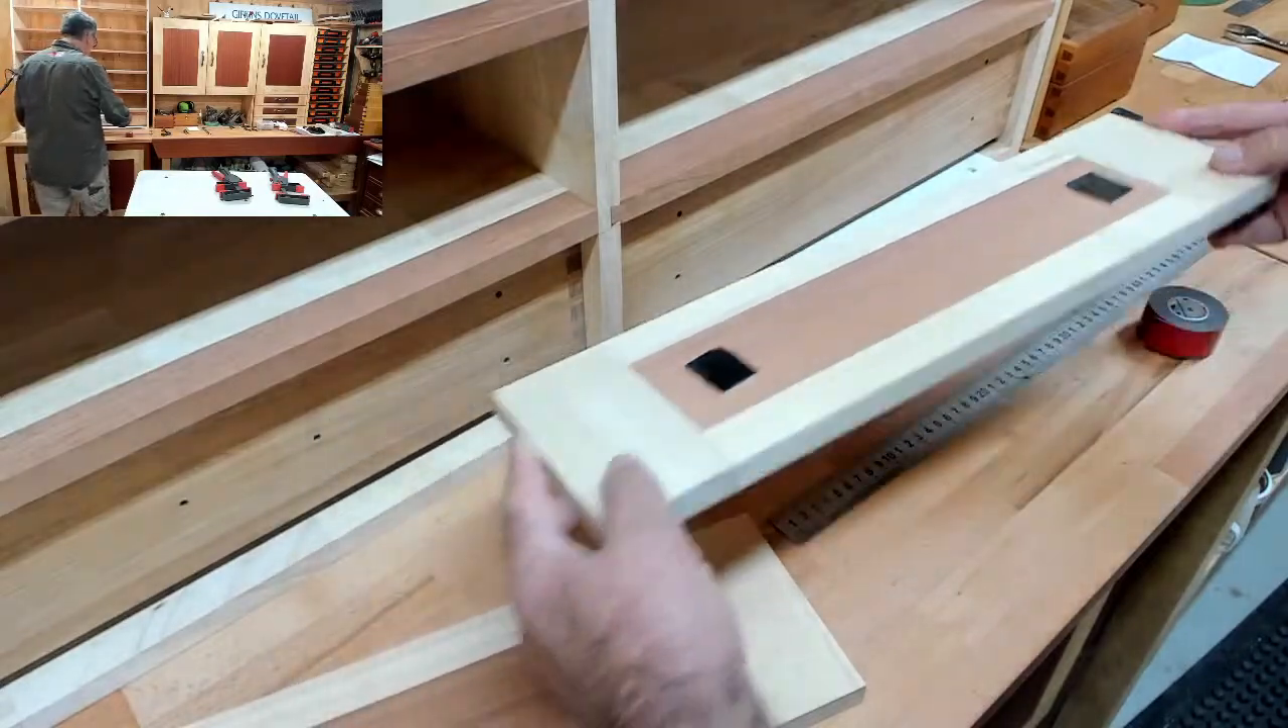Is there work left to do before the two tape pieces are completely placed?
No.